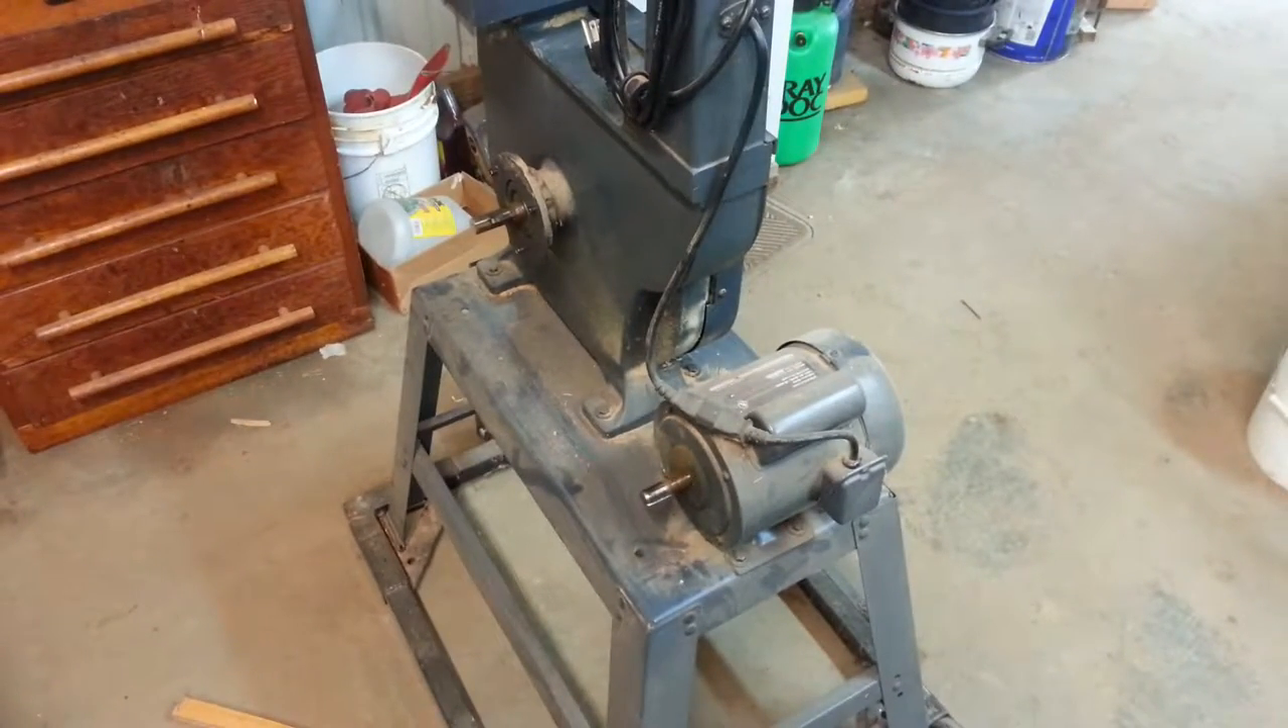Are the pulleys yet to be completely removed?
No.